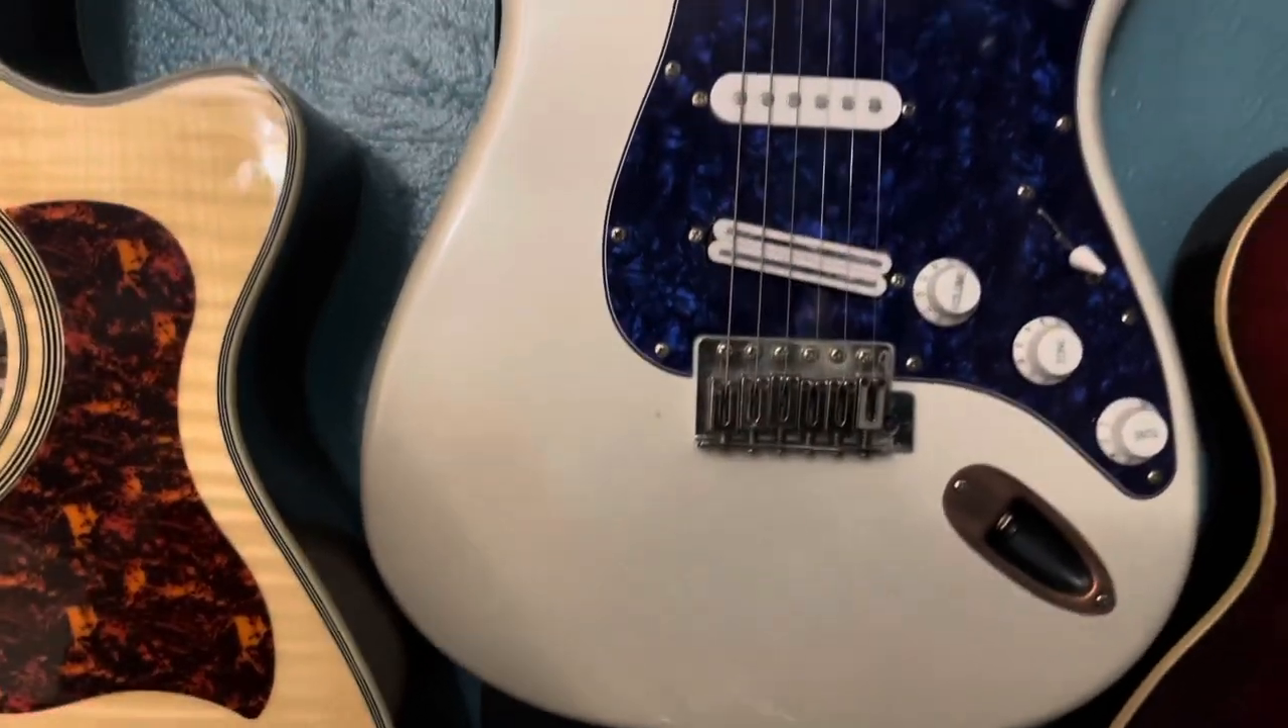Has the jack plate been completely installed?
Yes.